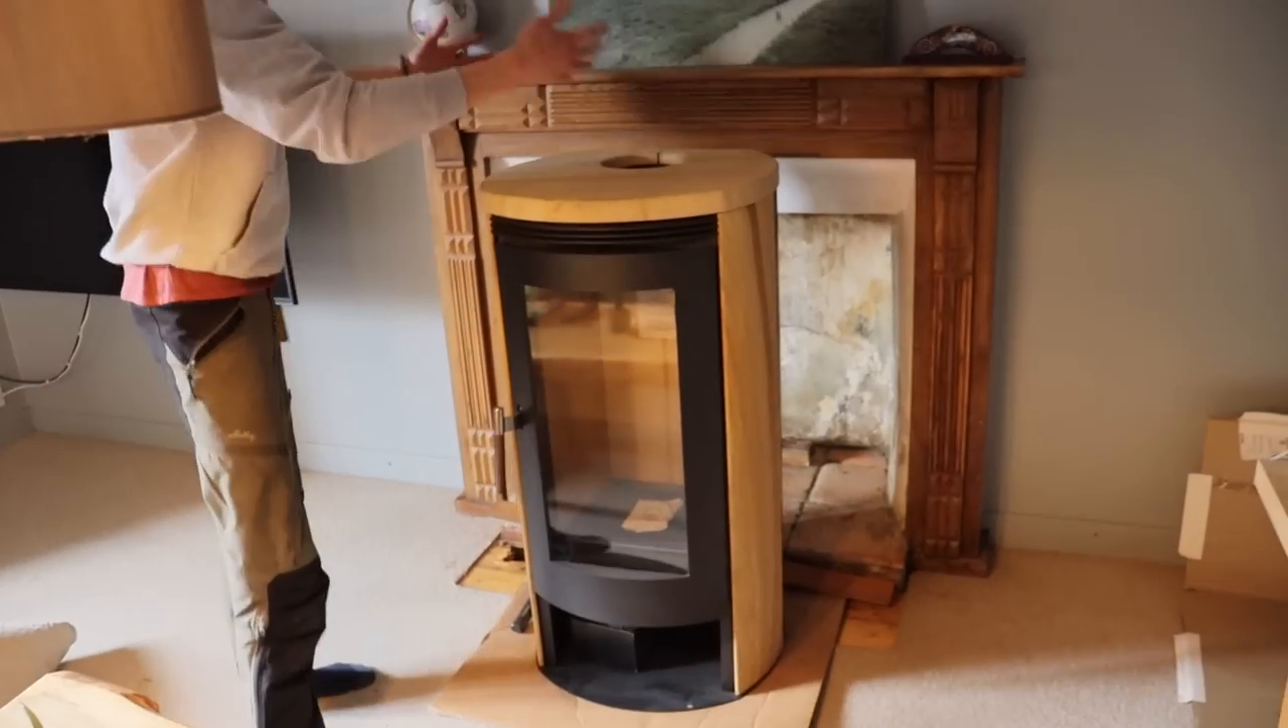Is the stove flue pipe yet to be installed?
Yes.